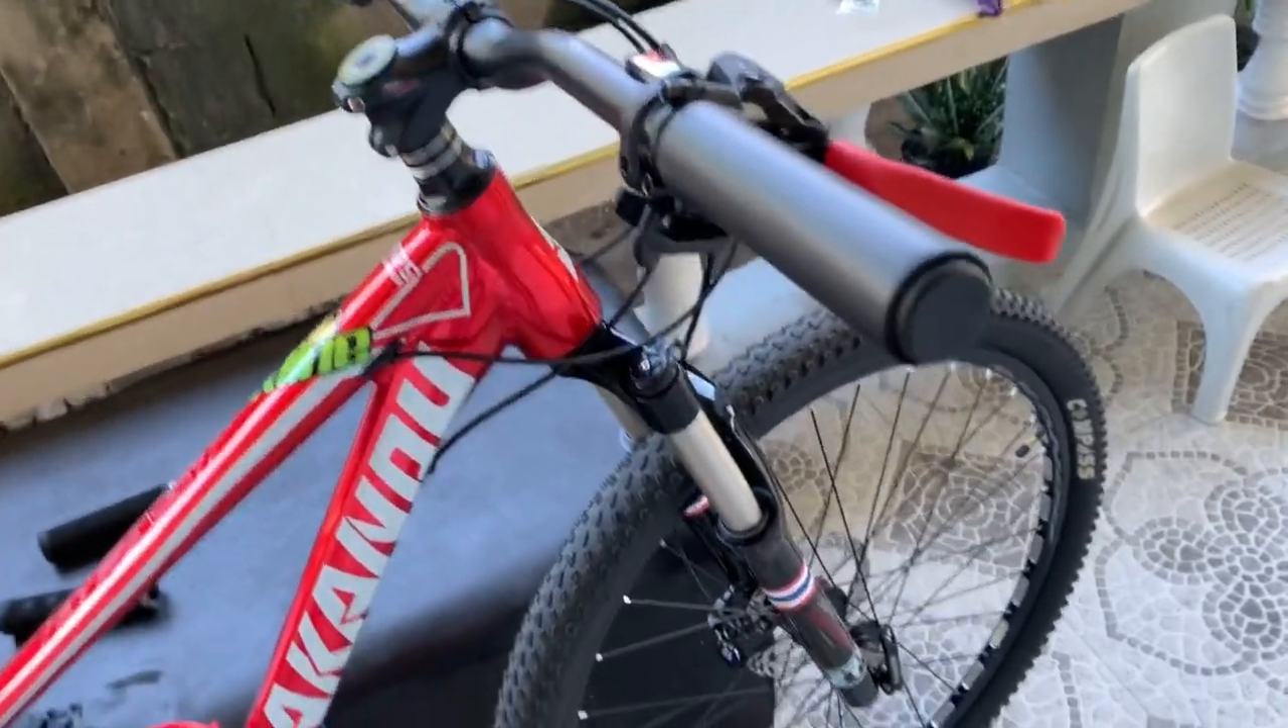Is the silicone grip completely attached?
Yes.